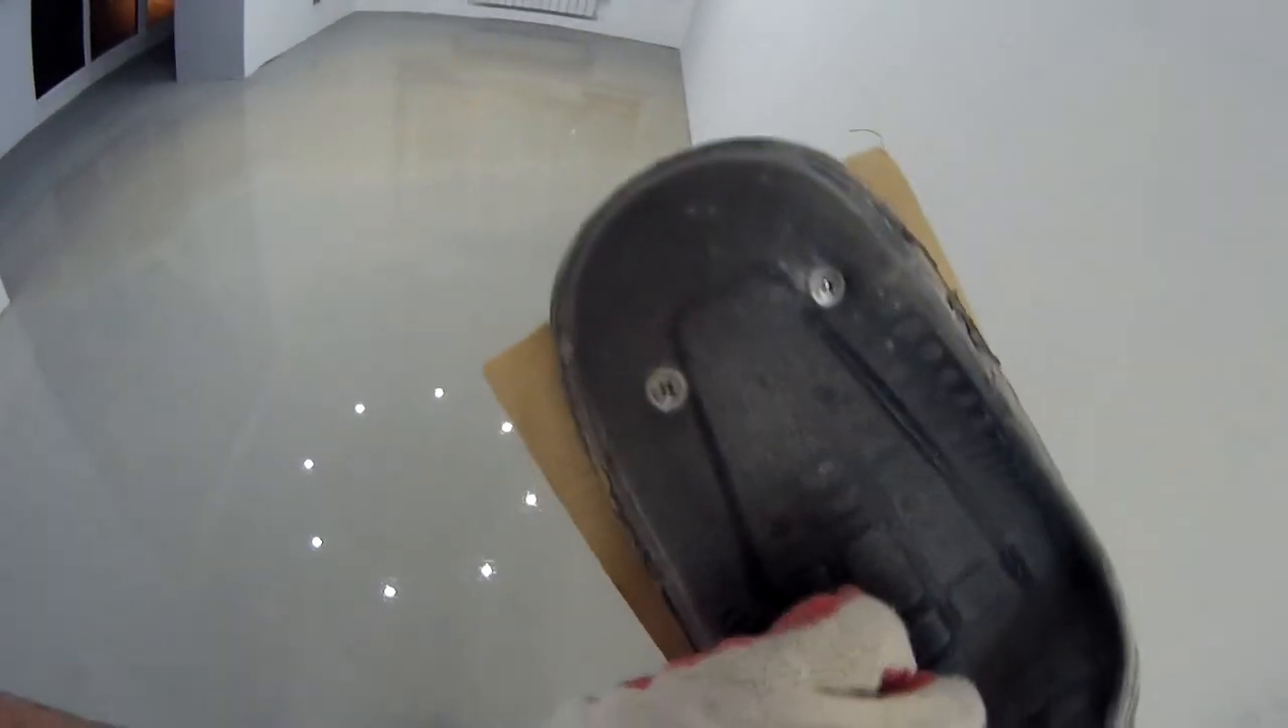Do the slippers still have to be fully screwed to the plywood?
No.